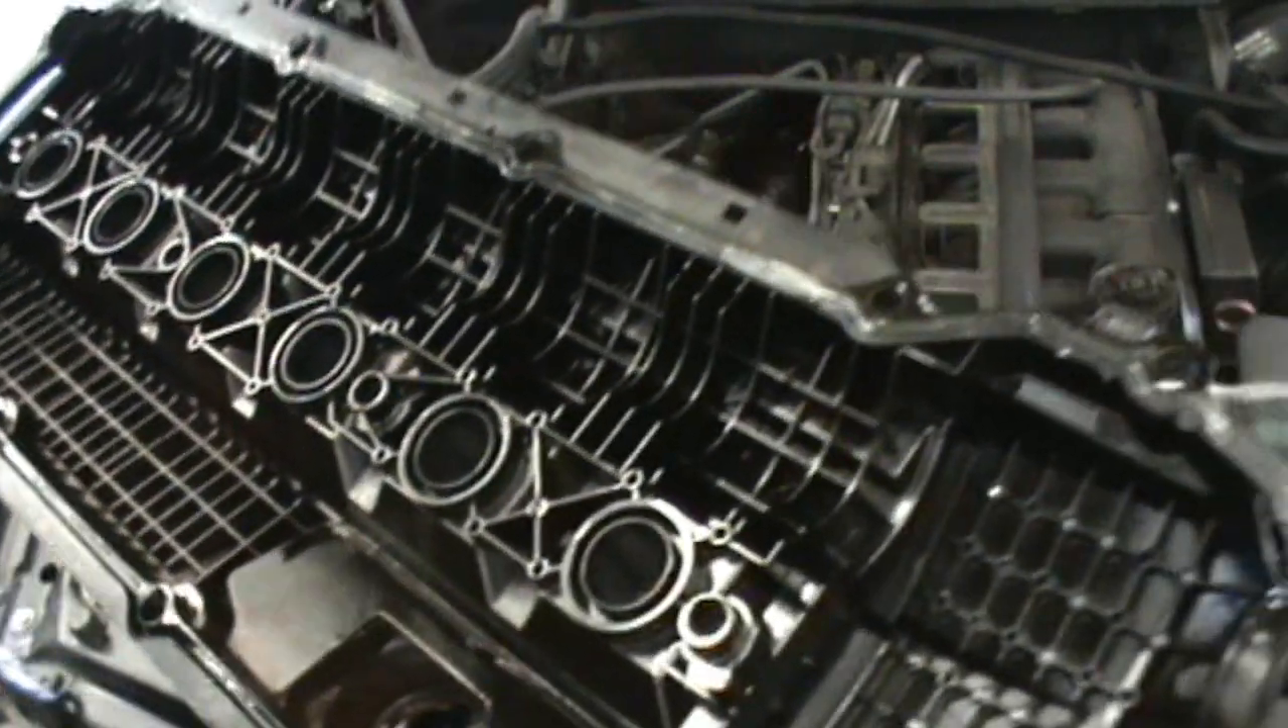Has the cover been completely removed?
Yes.